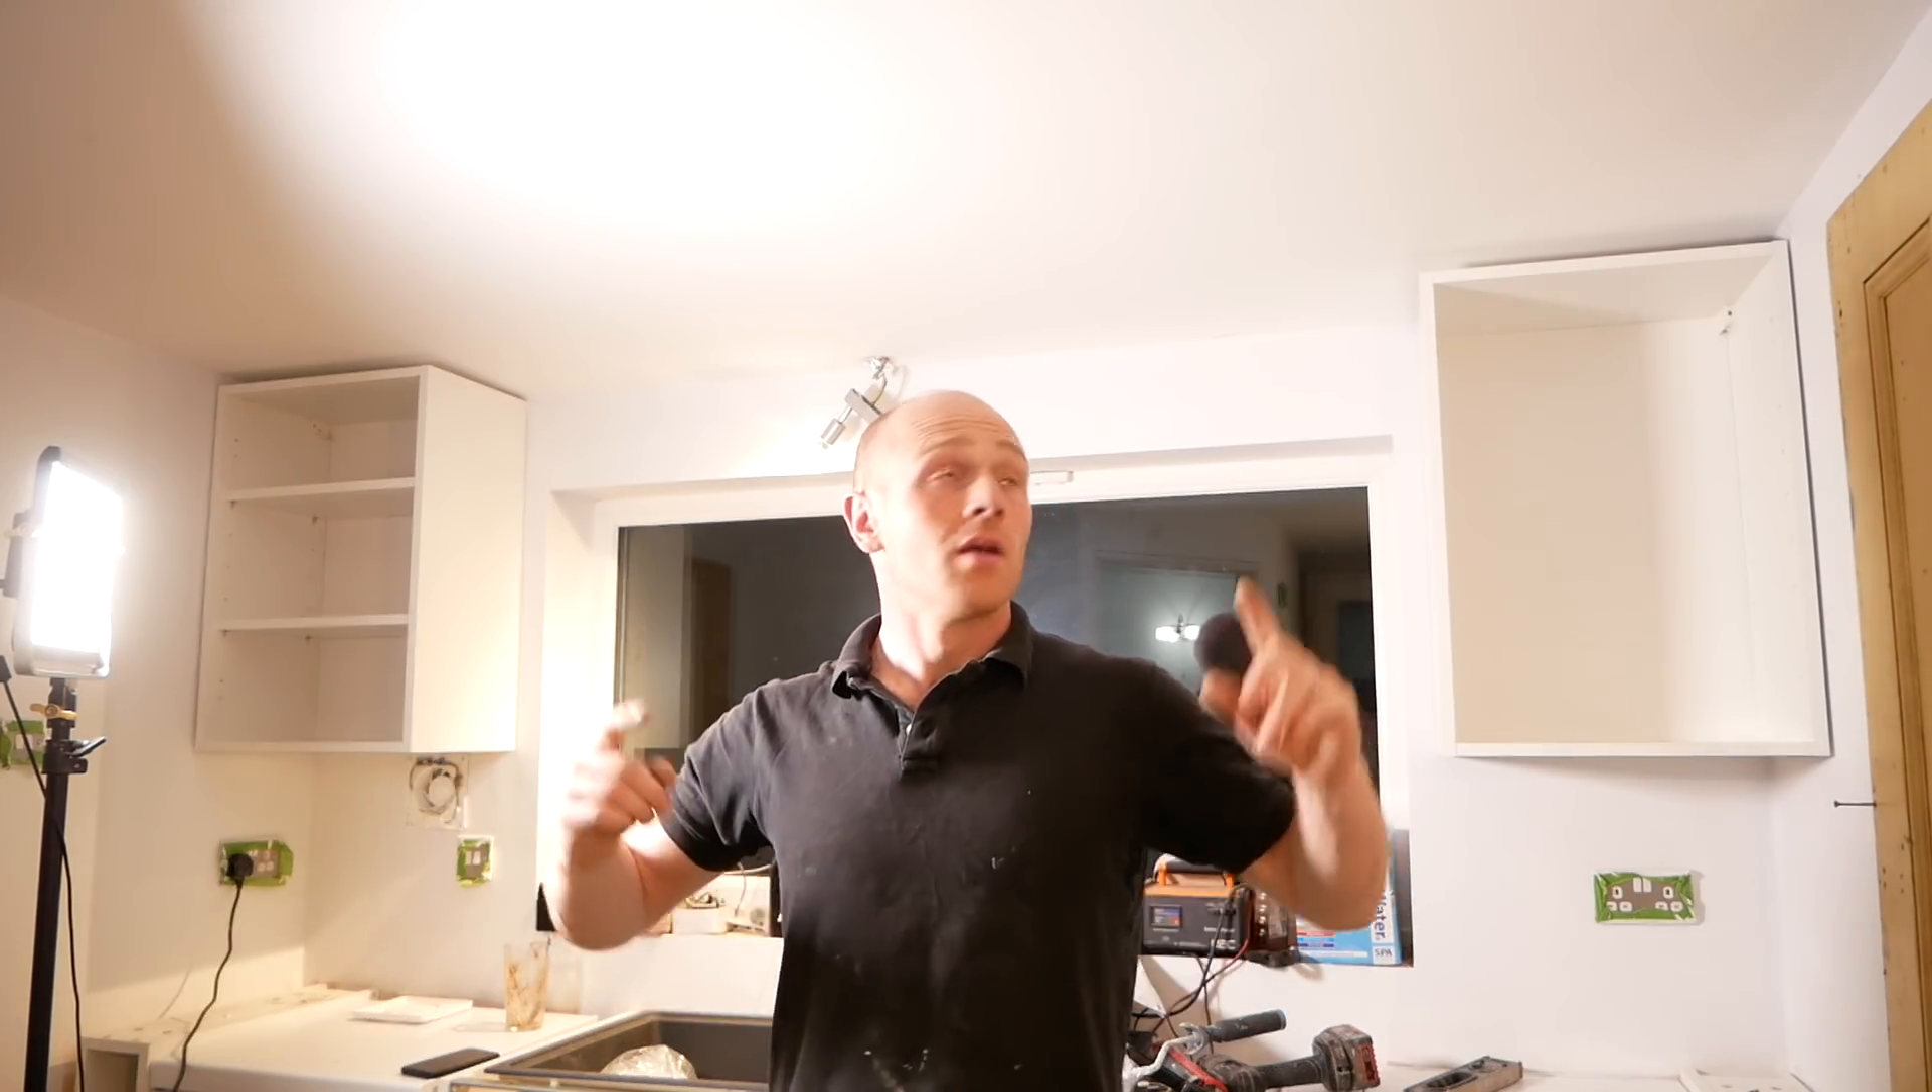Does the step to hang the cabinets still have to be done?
No.